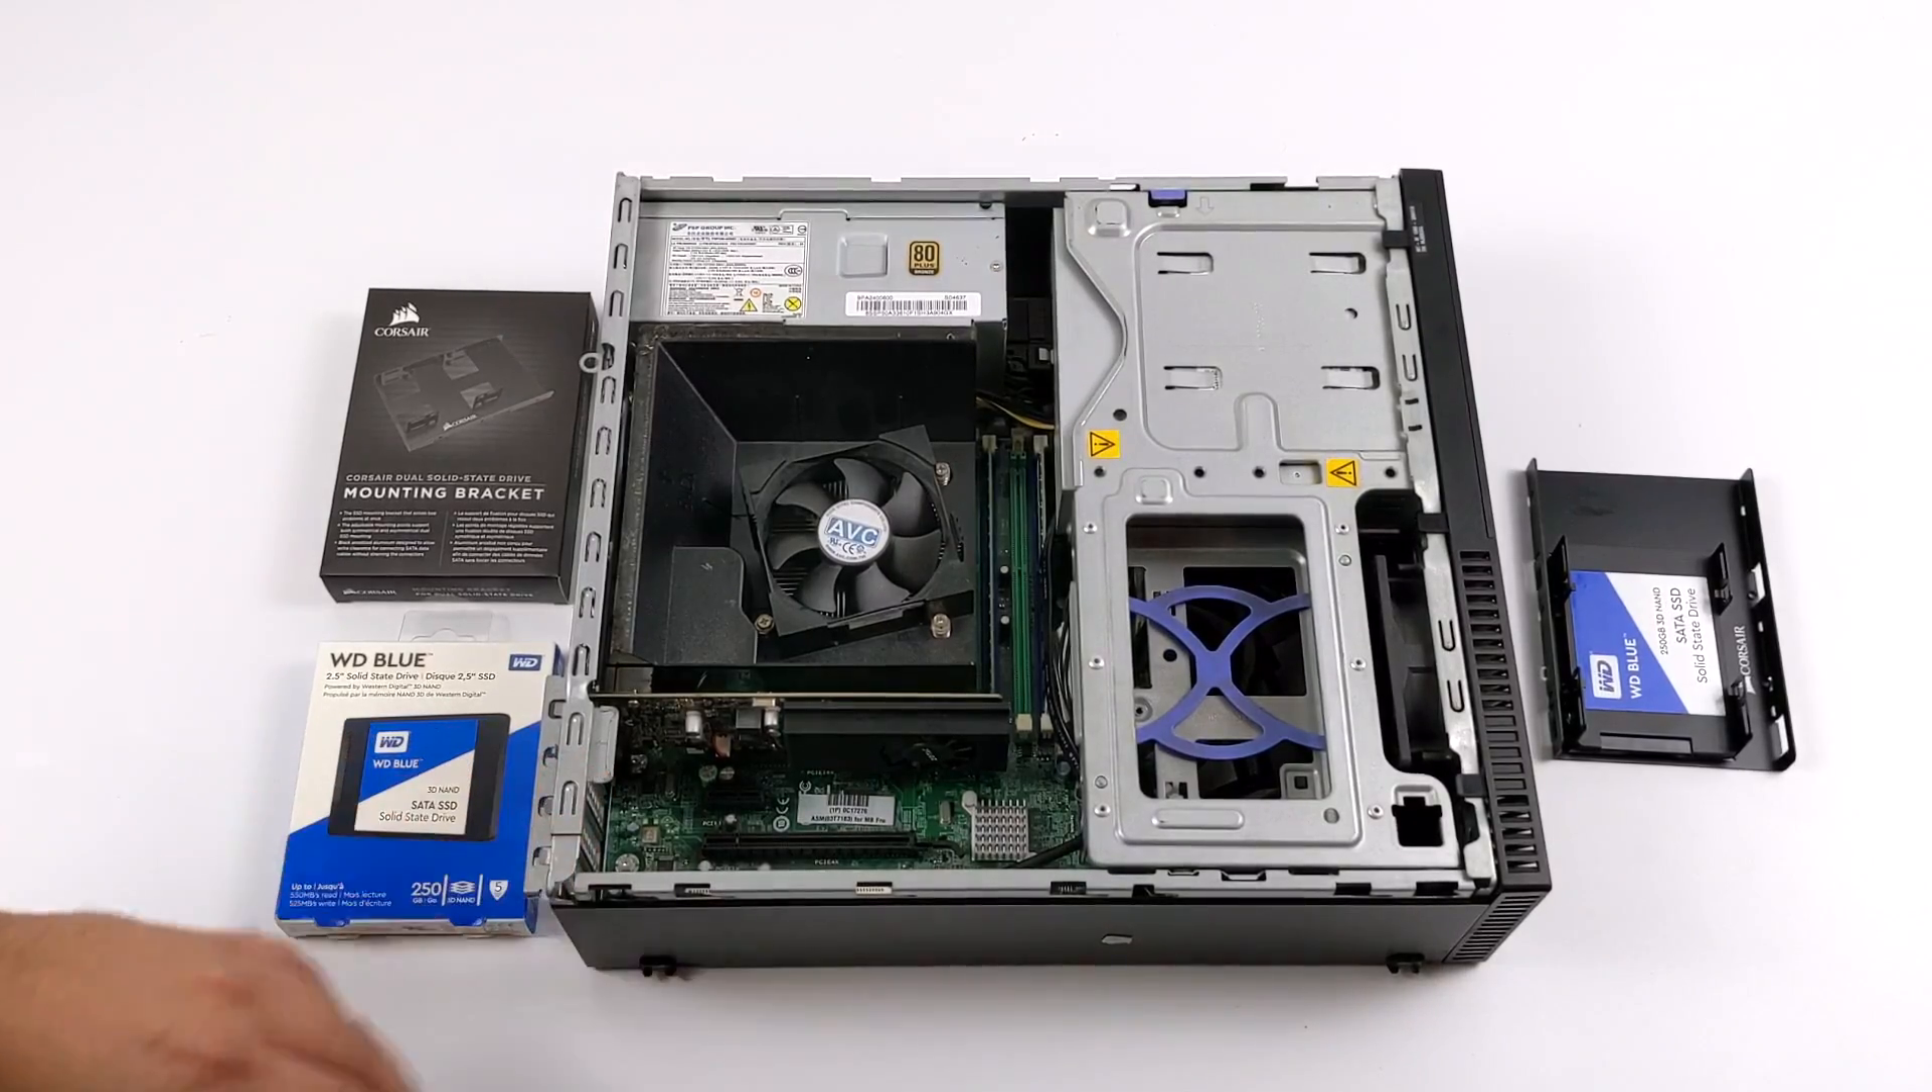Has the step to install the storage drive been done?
No.